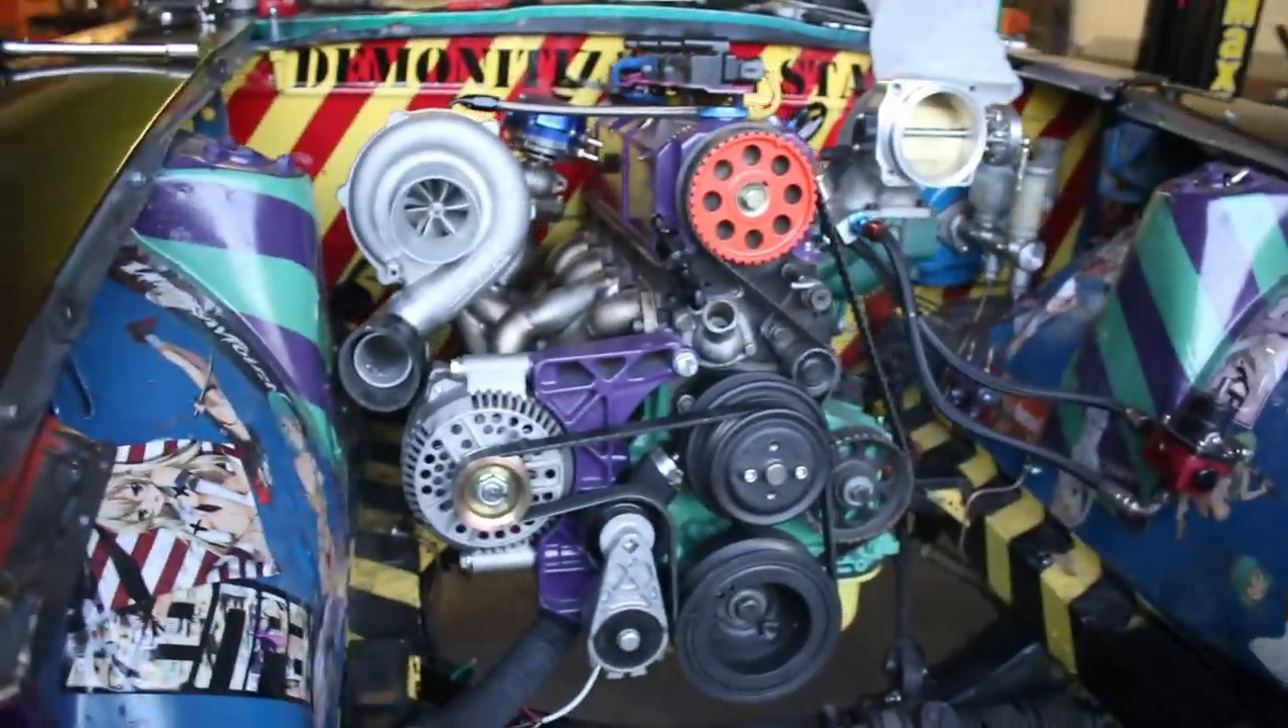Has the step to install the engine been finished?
Yes.